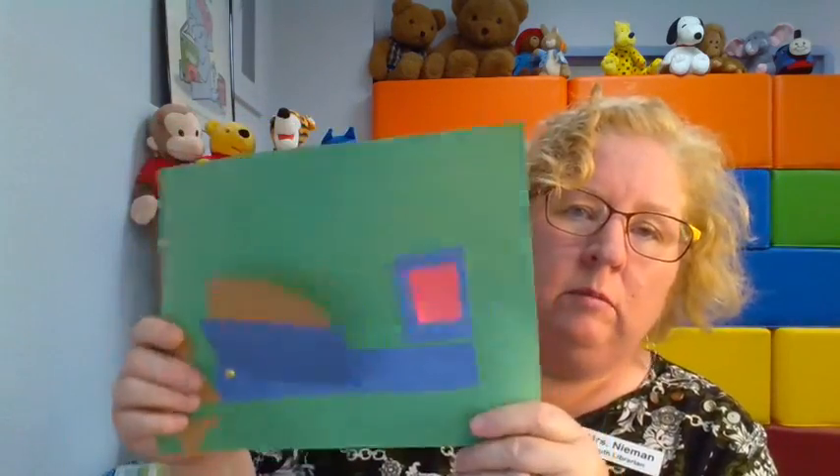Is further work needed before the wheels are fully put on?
Yes.